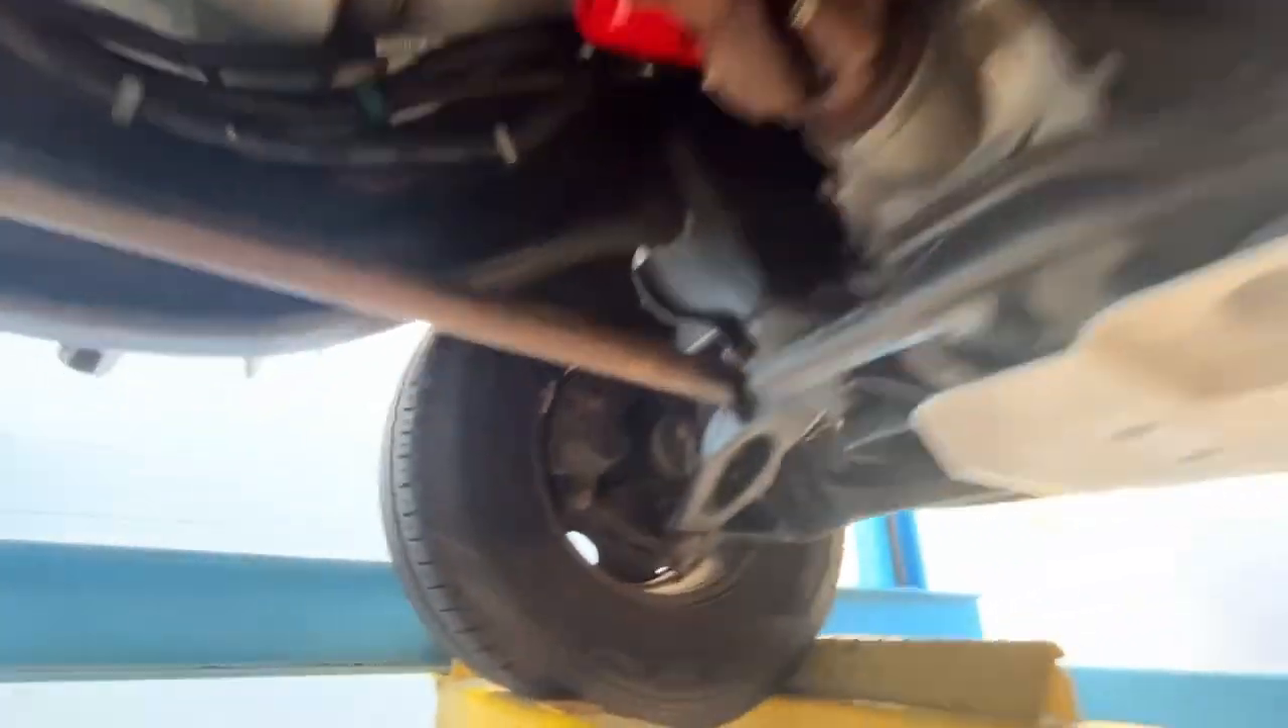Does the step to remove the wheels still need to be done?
Yes.